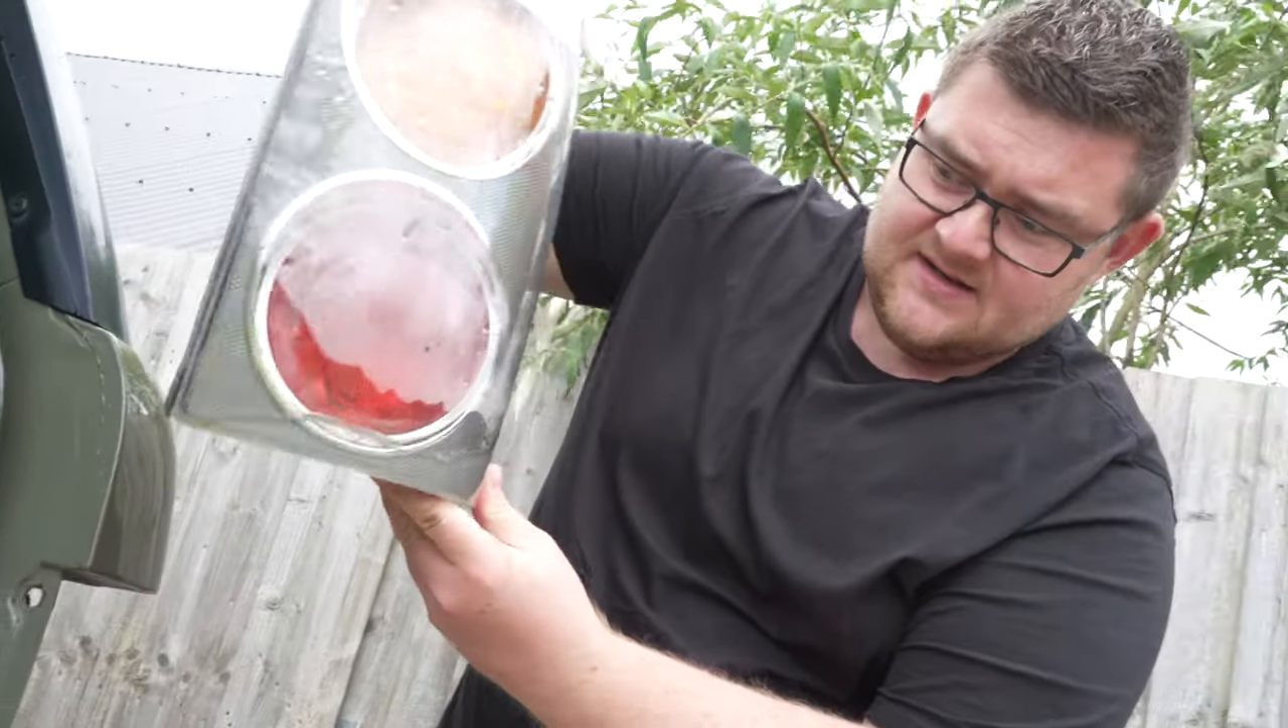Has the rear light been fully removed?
Yes.